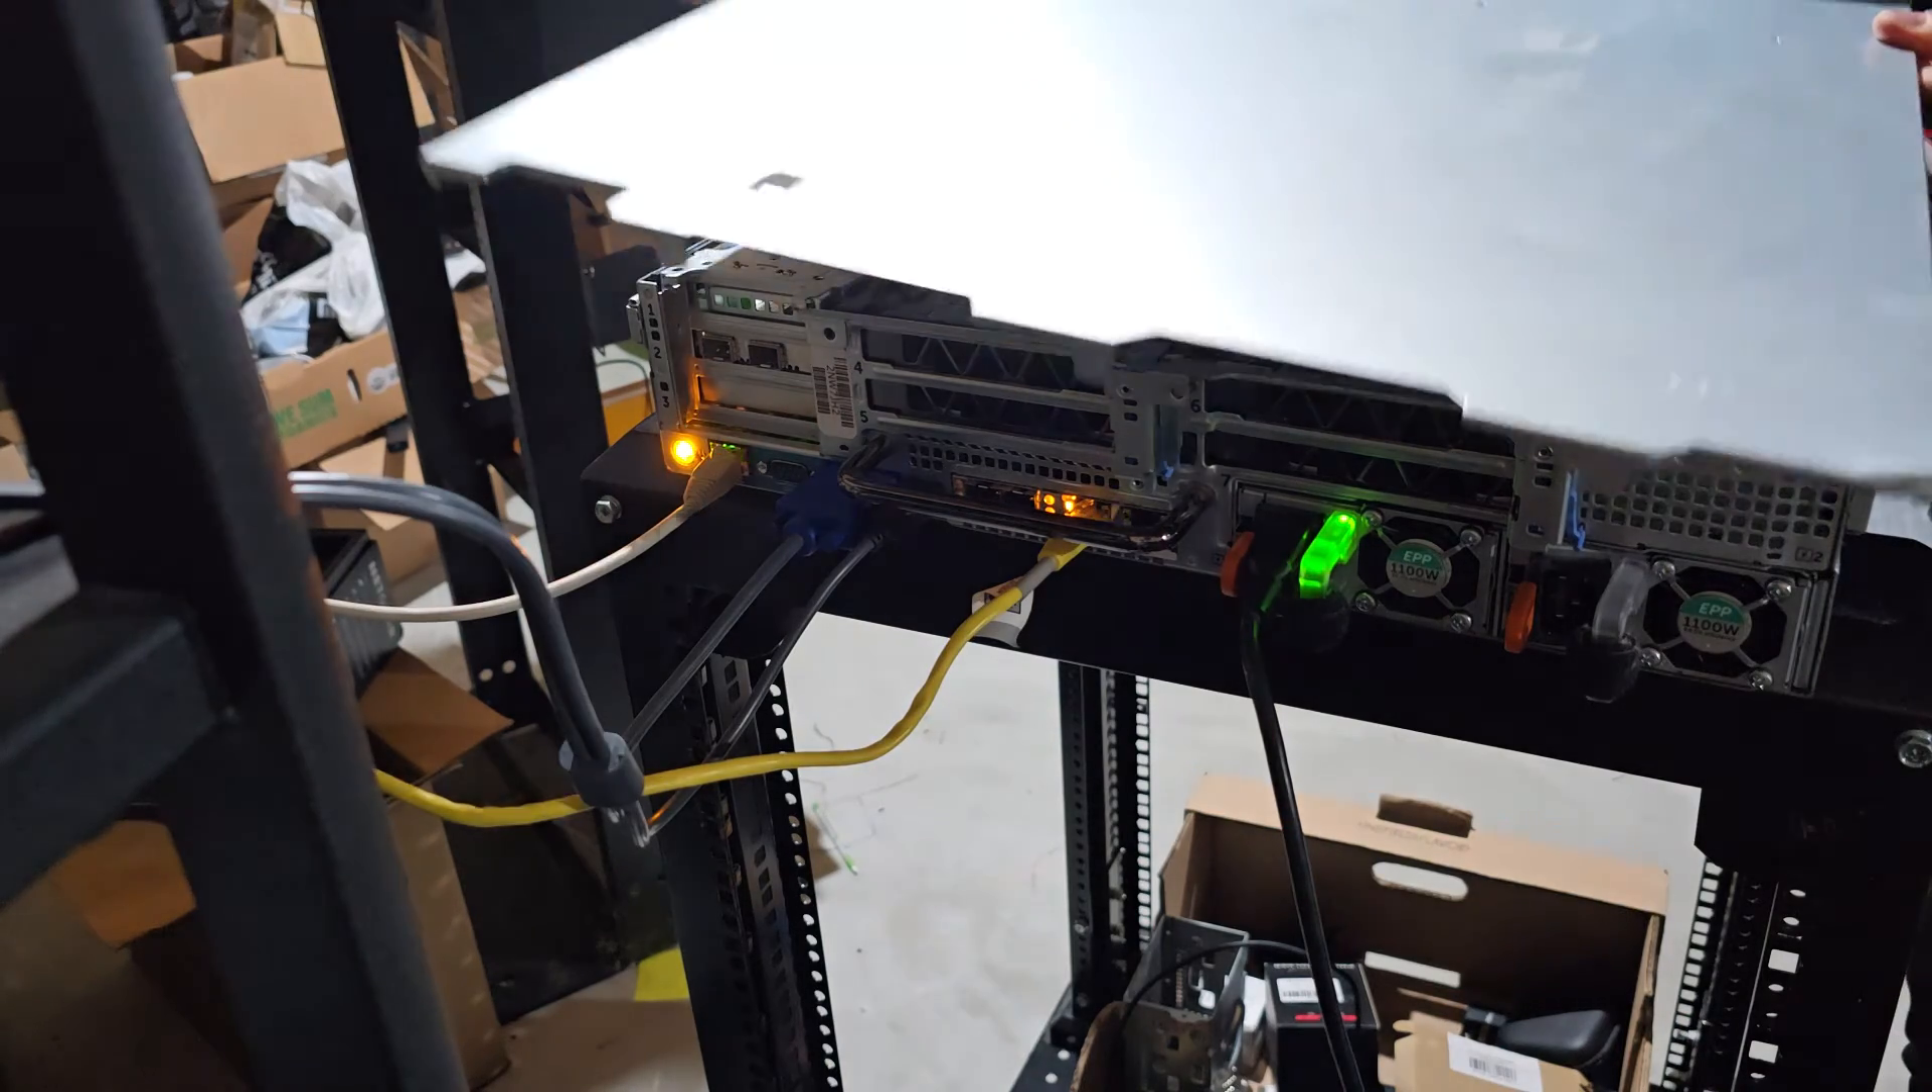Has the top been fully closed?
No.